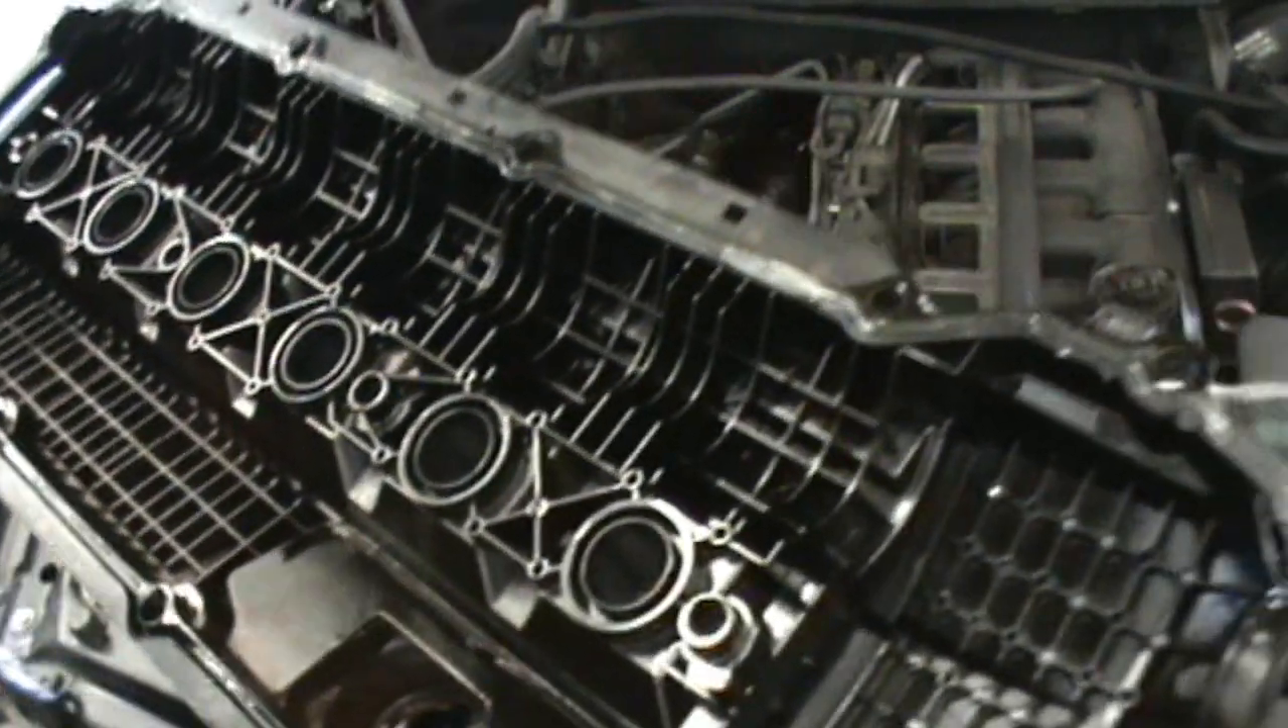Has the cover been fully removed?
Yes.